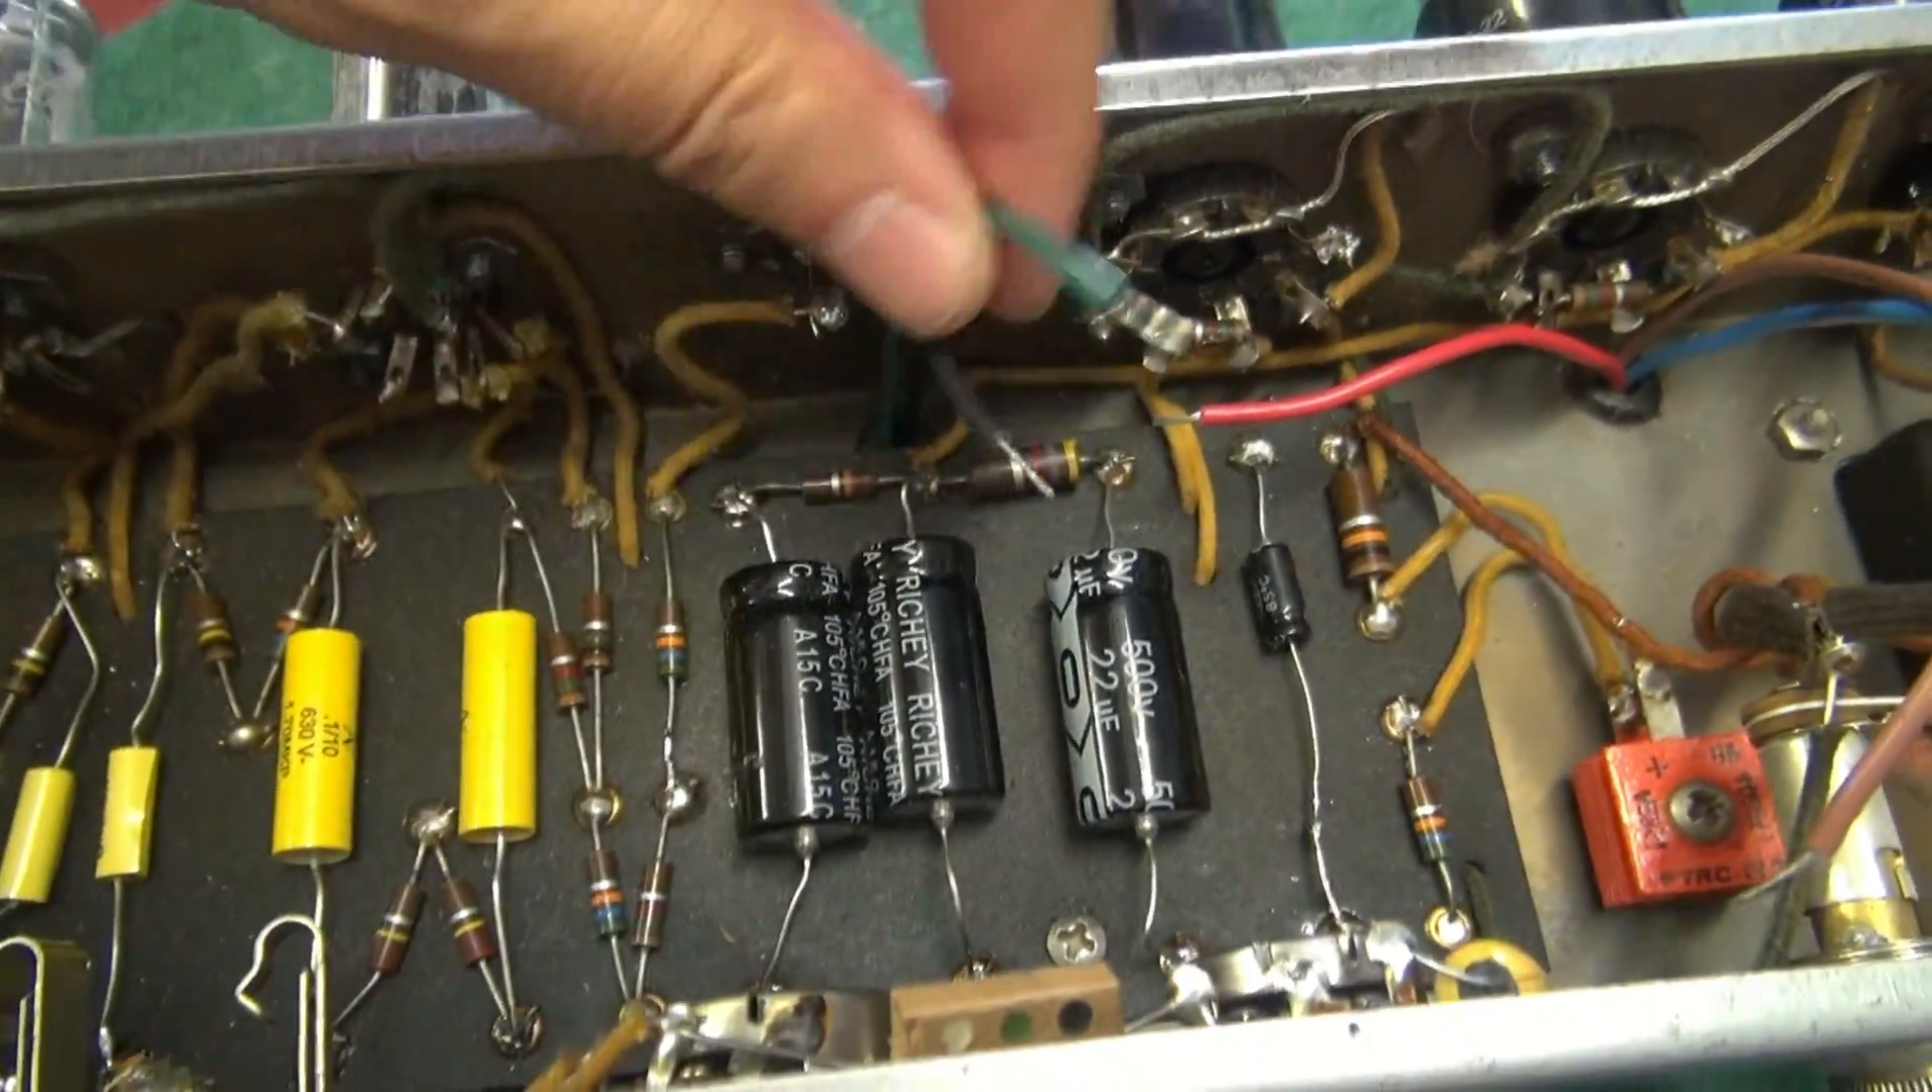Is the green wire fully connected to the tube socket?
No.